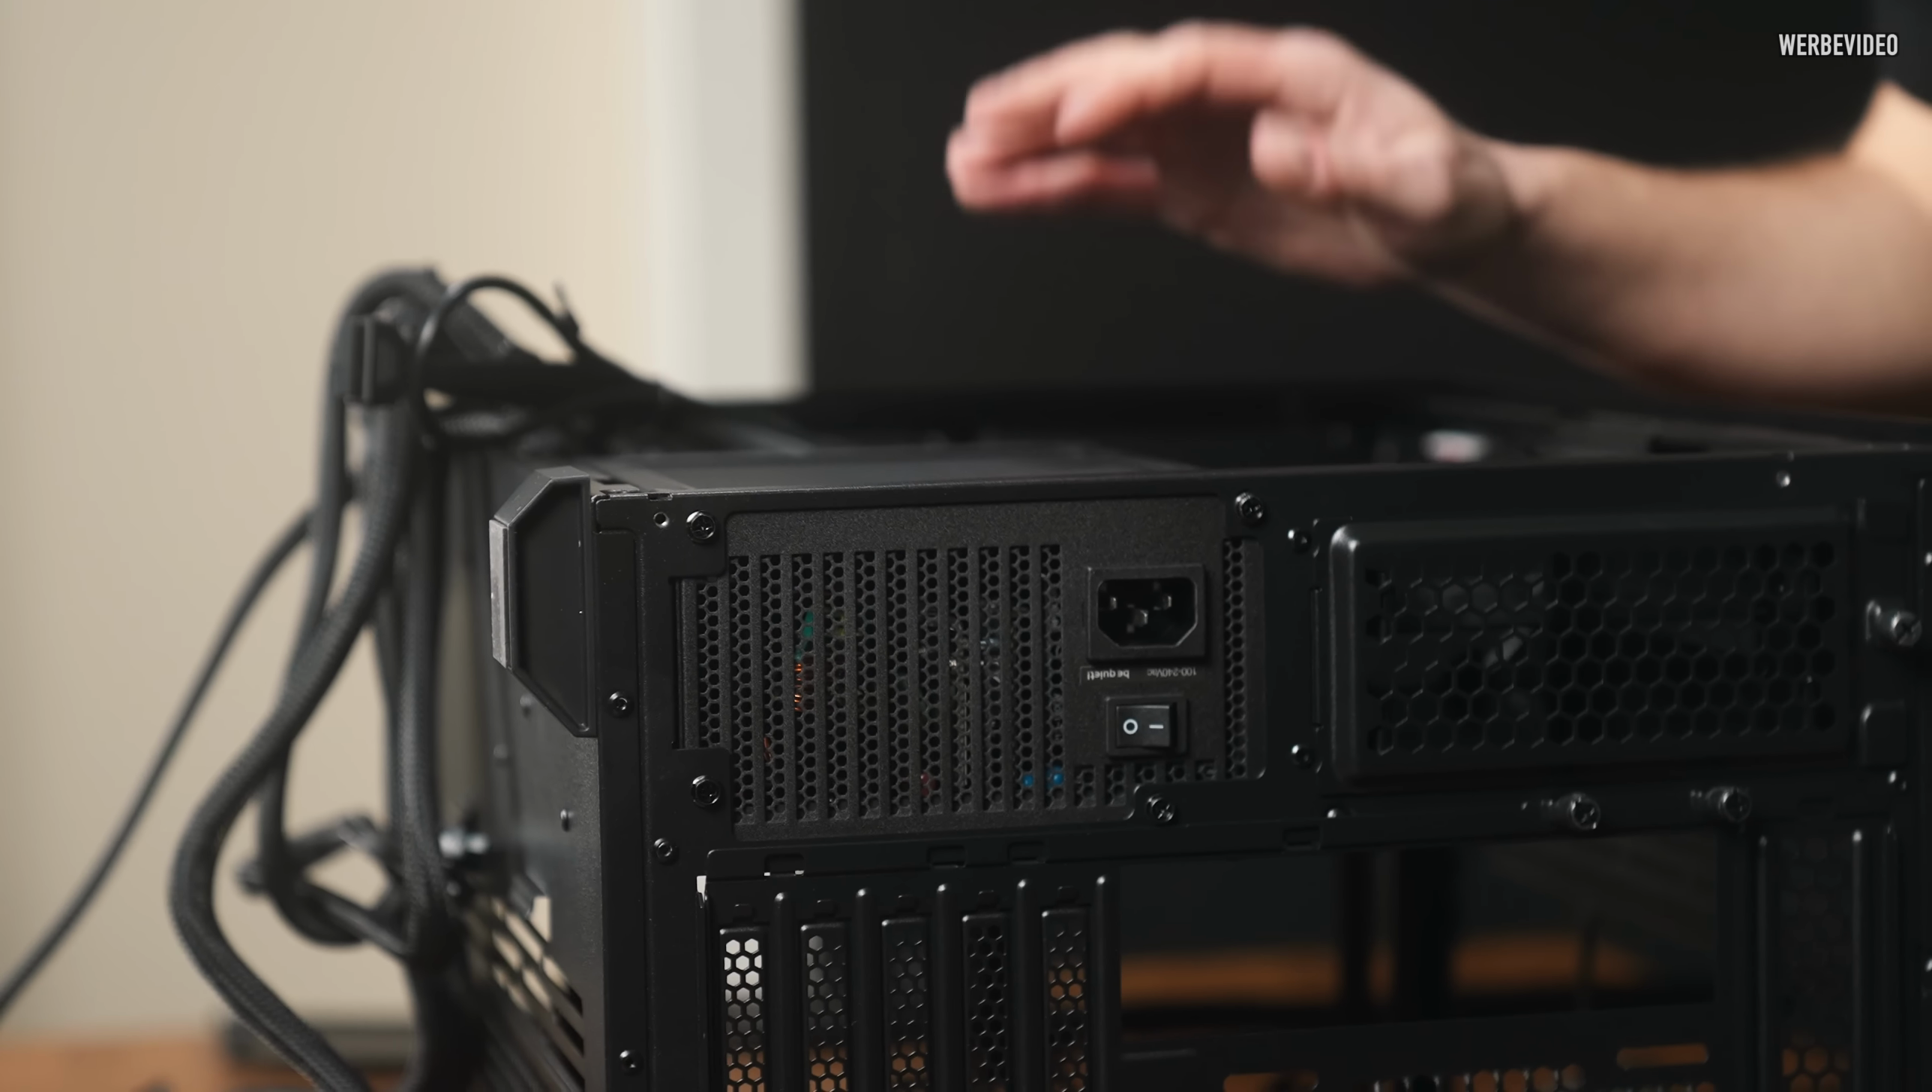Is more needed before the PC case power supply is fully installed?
No.